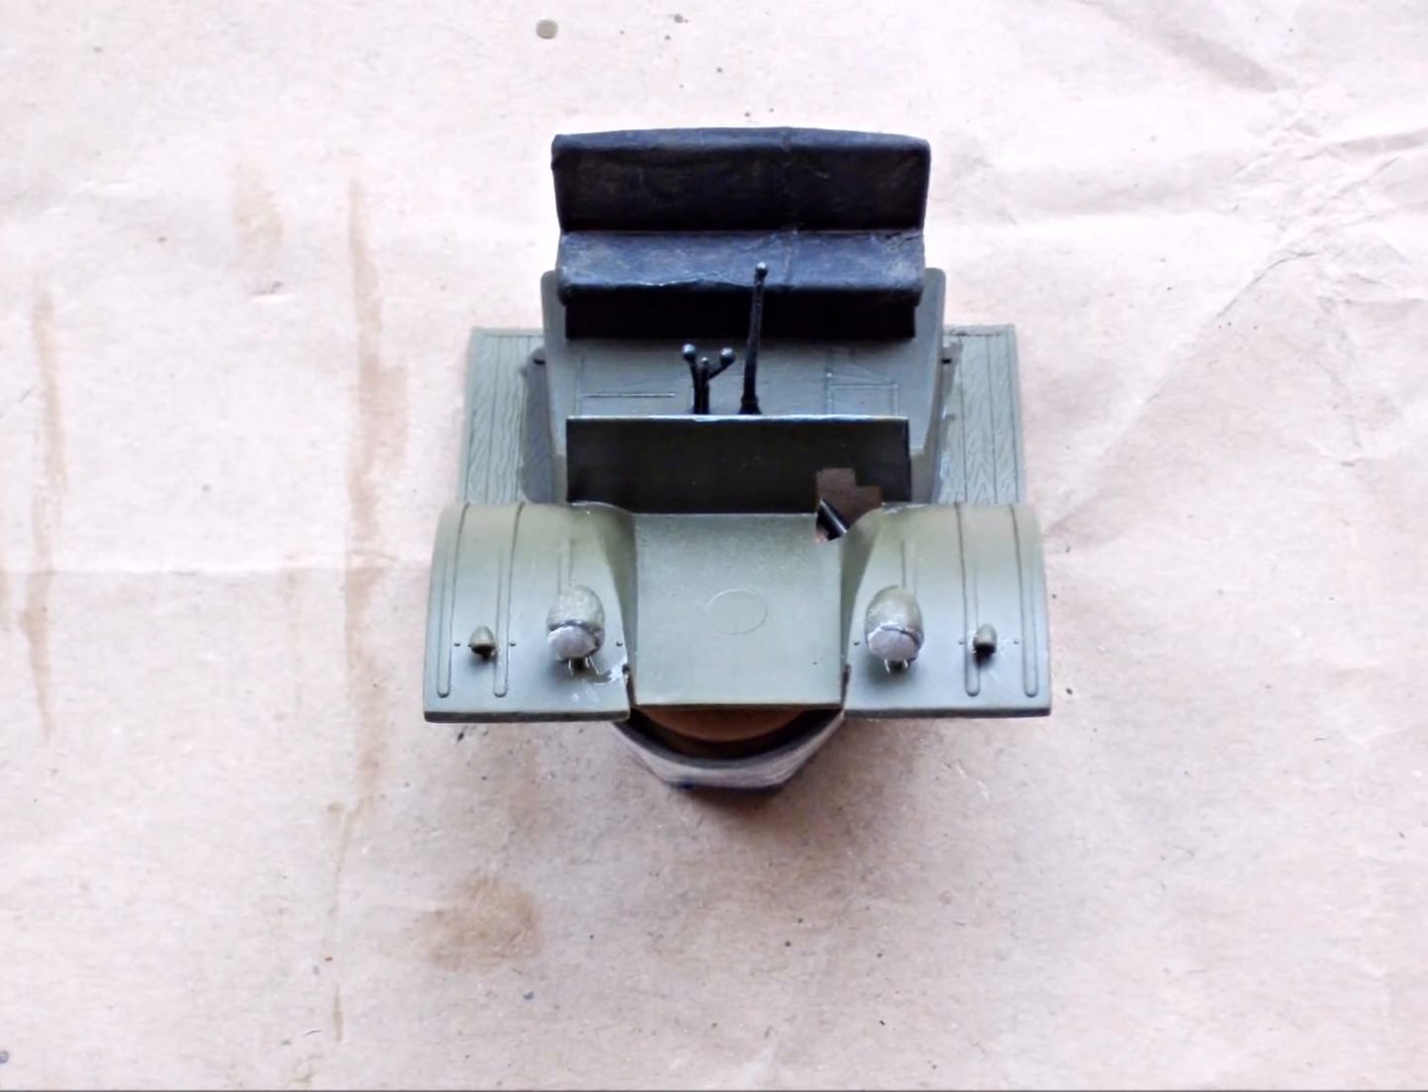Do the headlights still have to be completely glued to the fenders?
No.